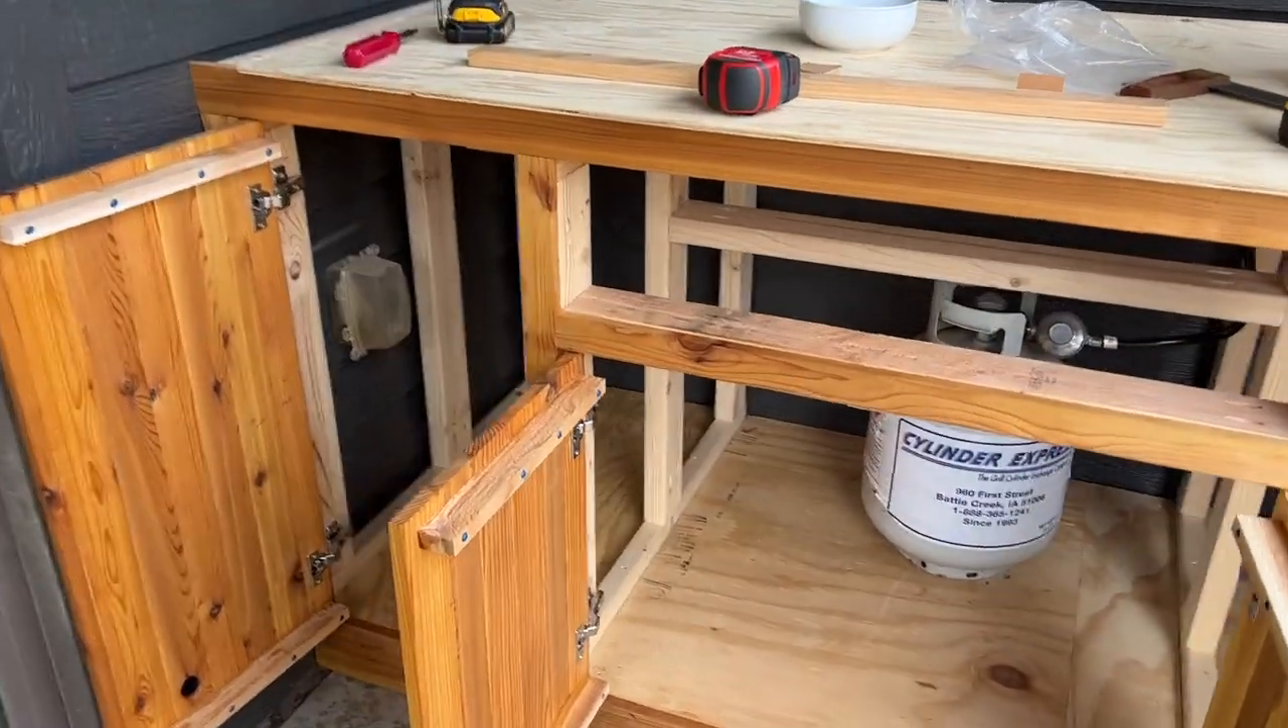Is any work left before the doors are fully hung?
No.